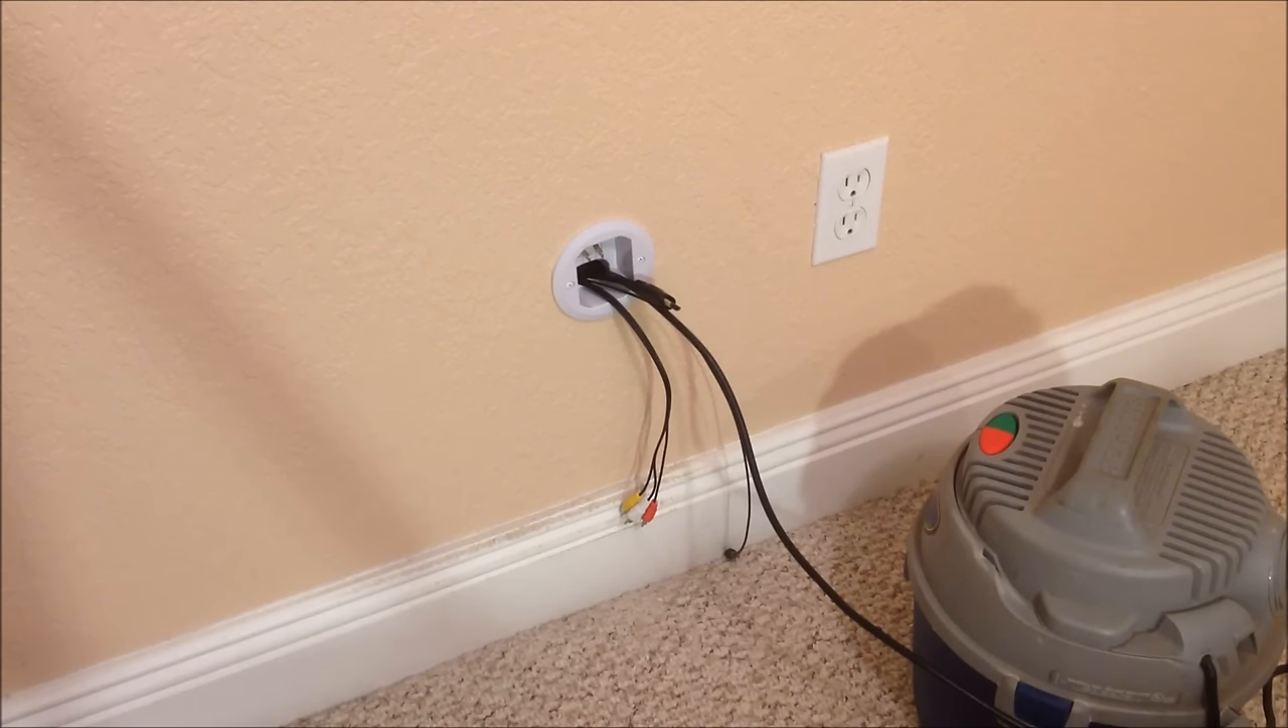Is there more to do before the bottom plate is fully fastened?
No.